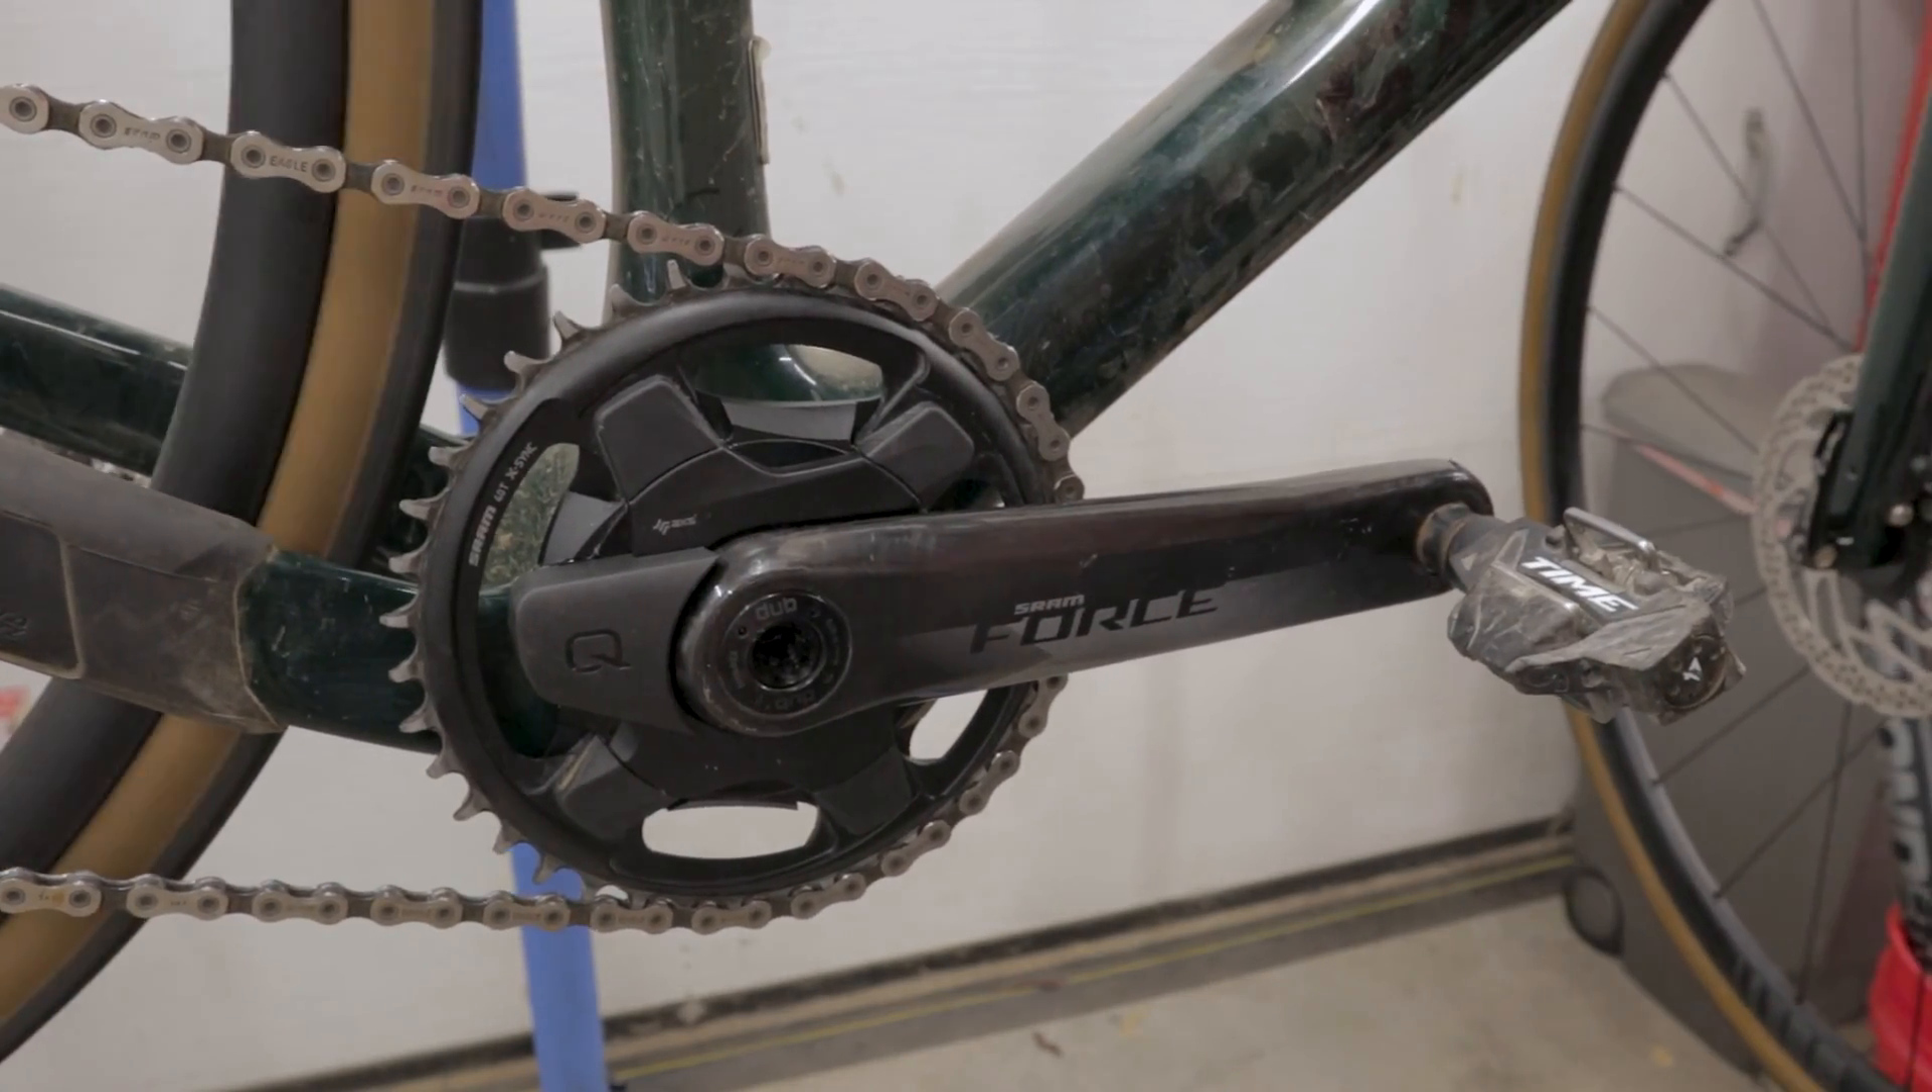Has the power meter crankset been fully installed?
Yes.